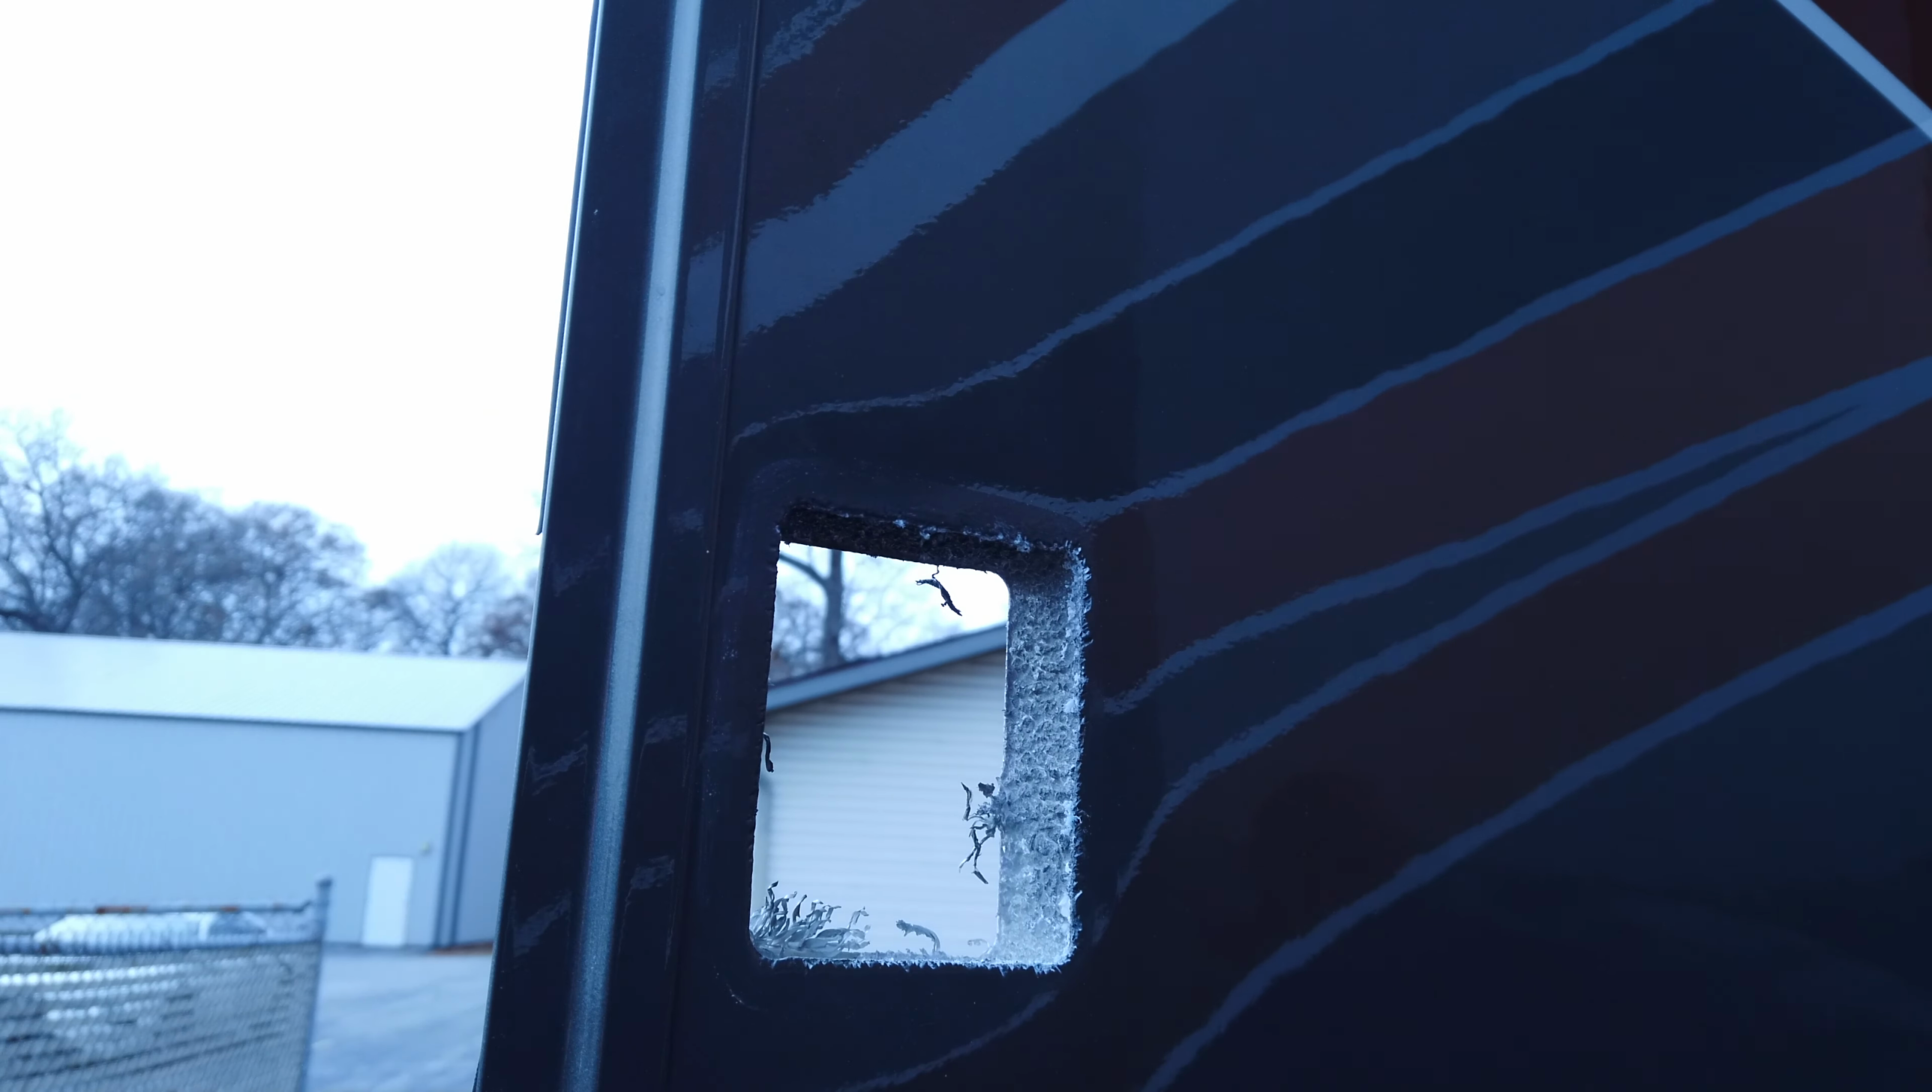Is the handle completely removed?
Yes.